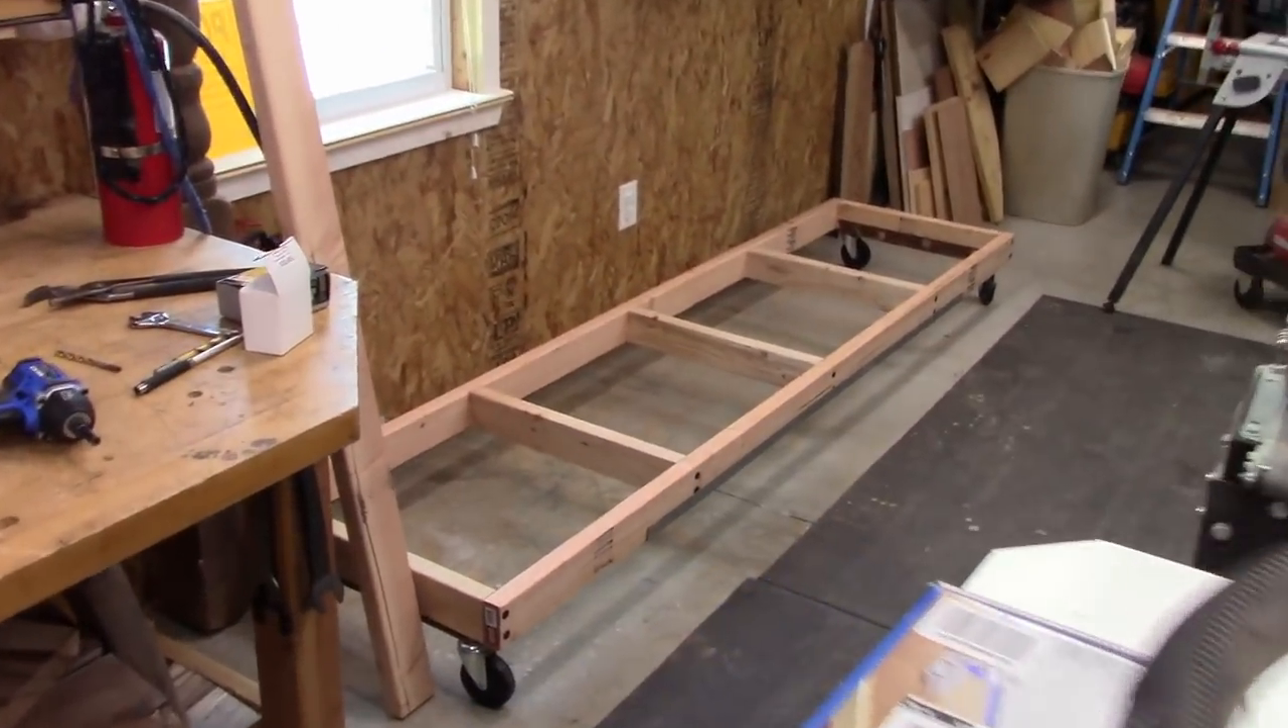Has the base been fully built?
Yes.